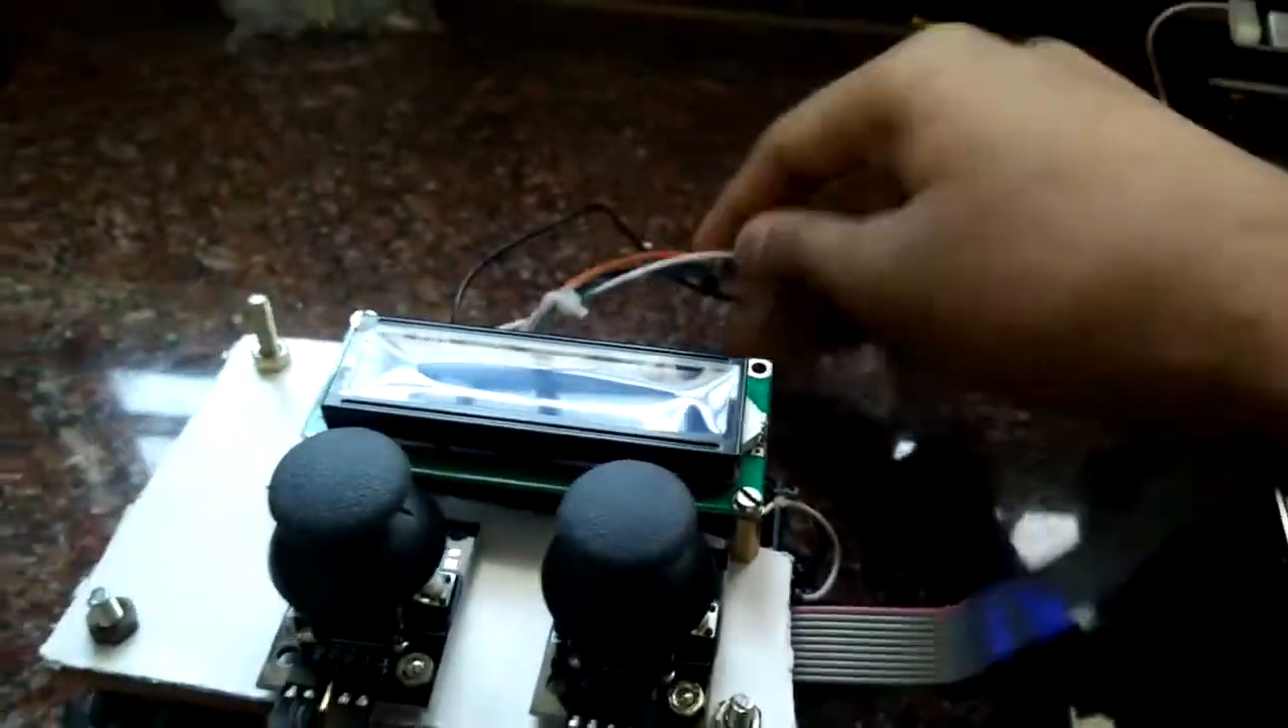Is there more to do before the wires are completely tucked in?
Yes.